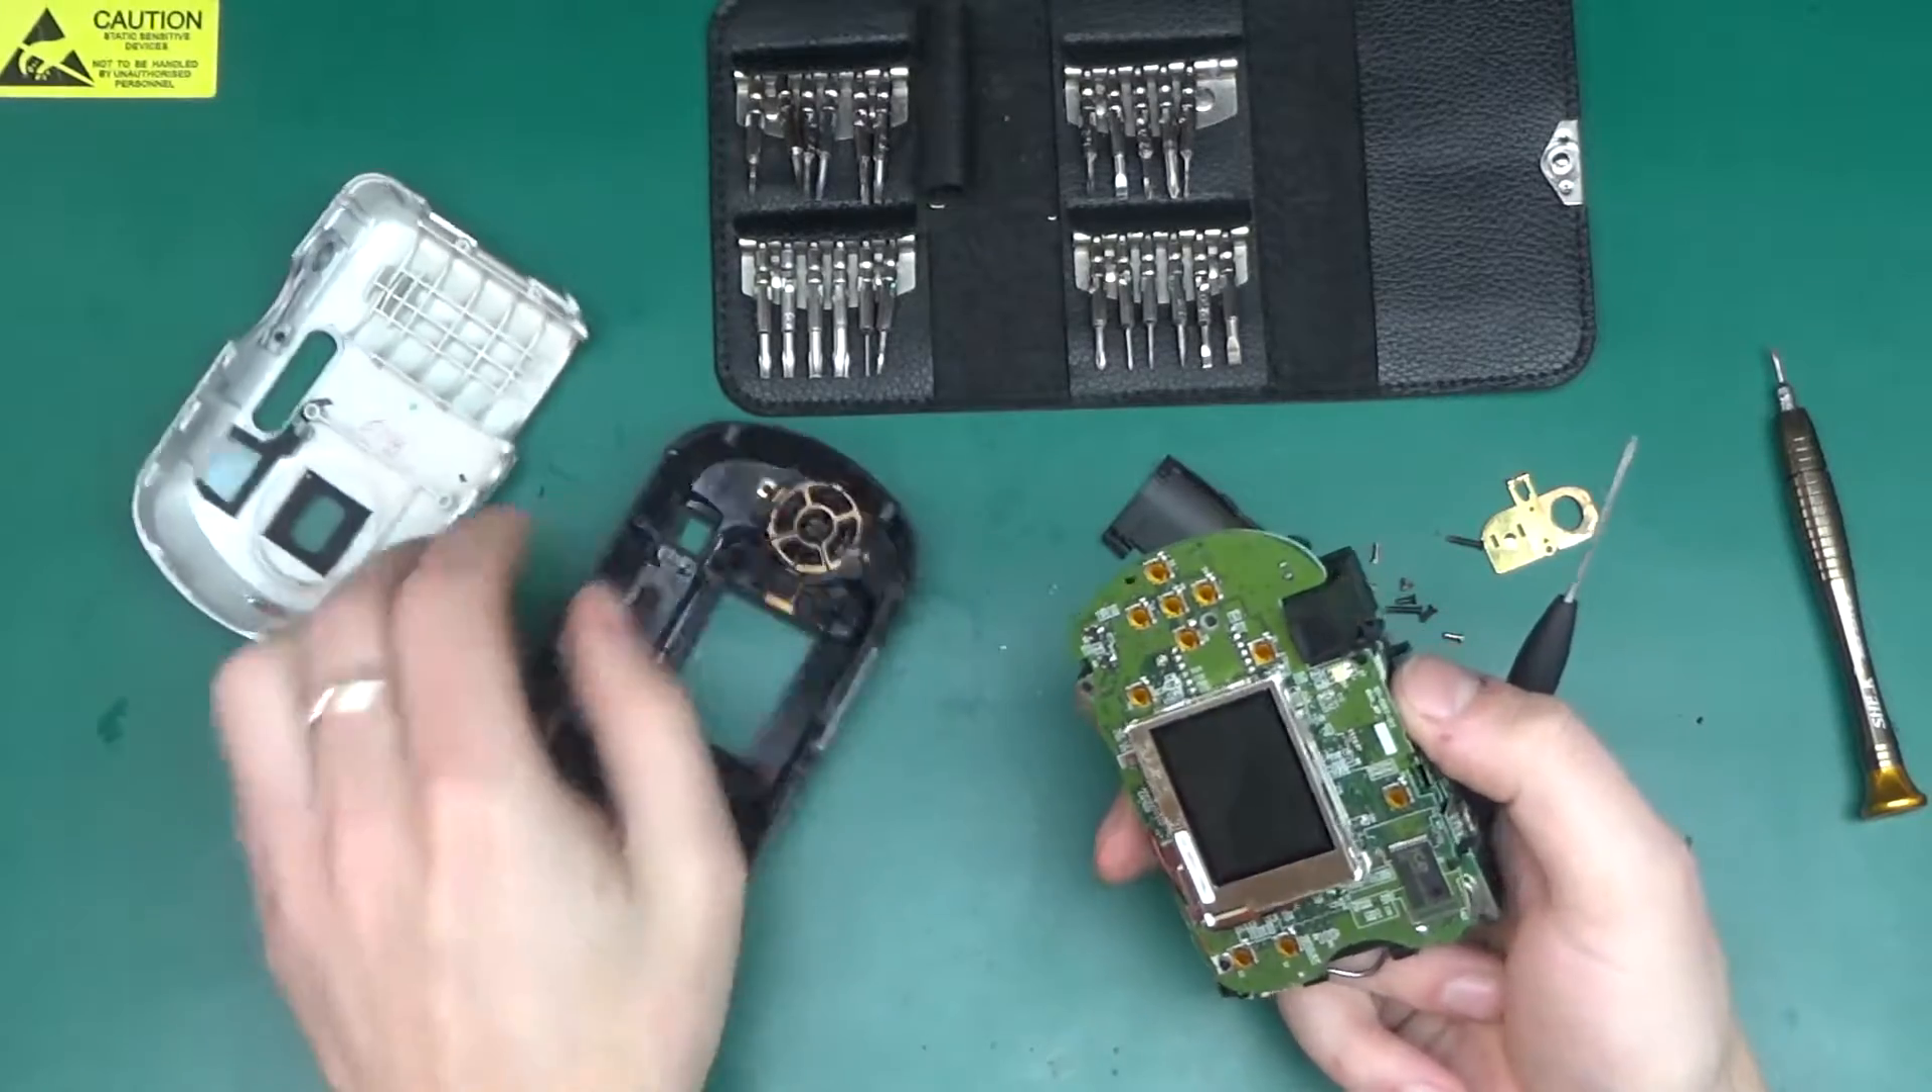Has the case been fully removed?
Yes.